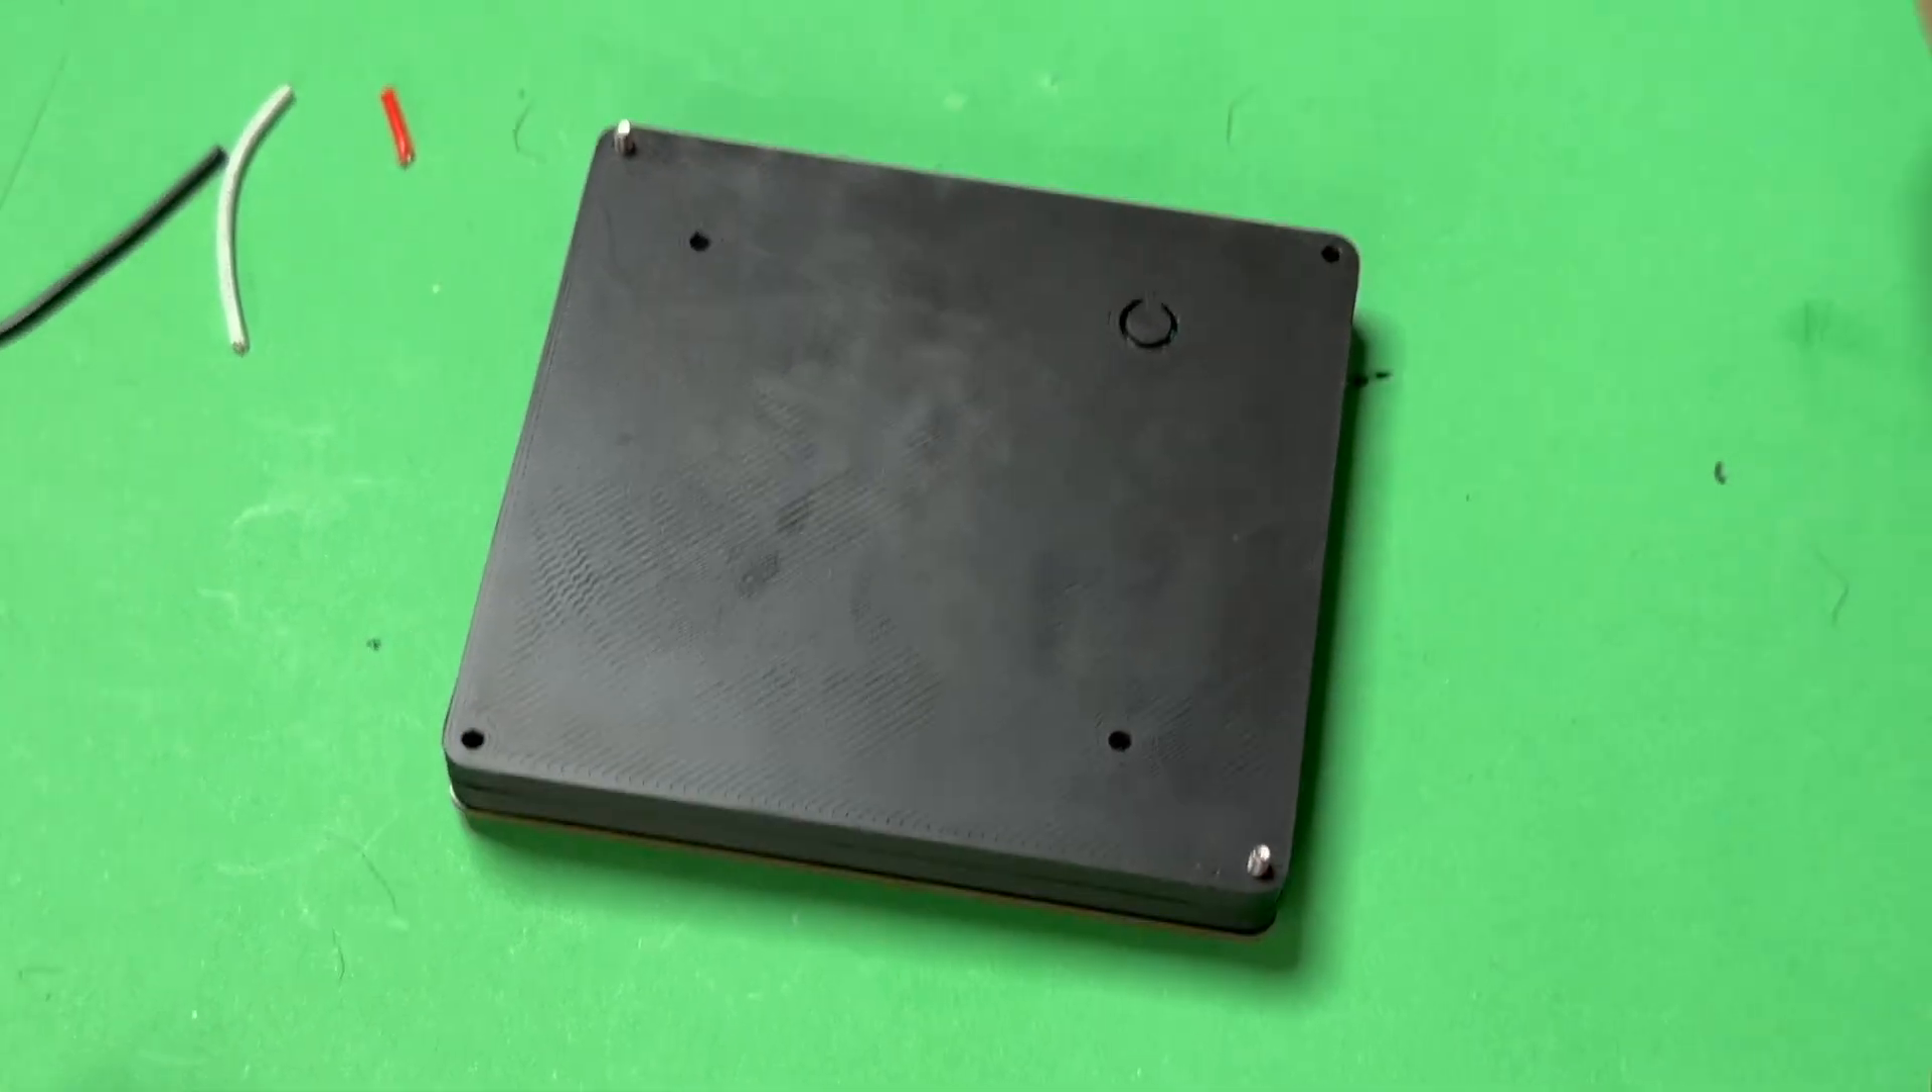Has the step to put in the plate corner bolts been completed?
No.